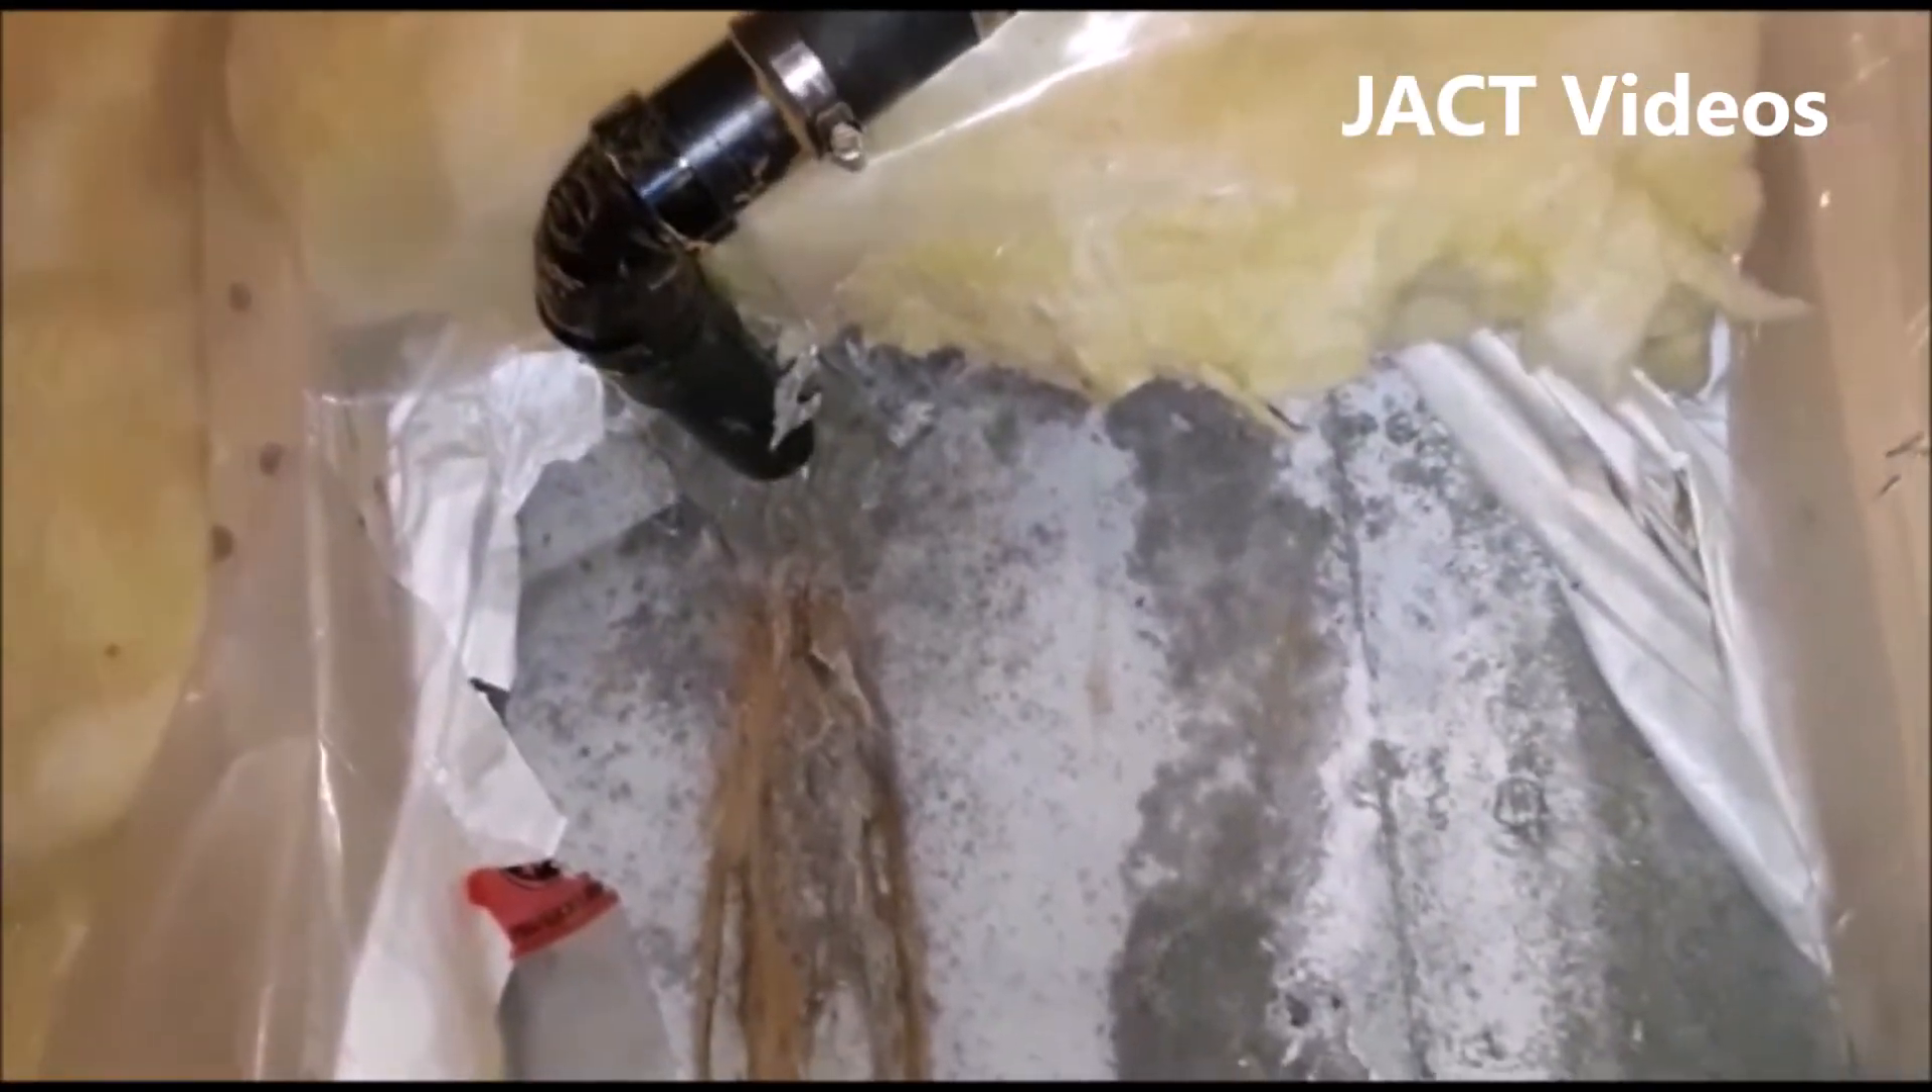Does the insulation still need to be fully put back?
Yes.